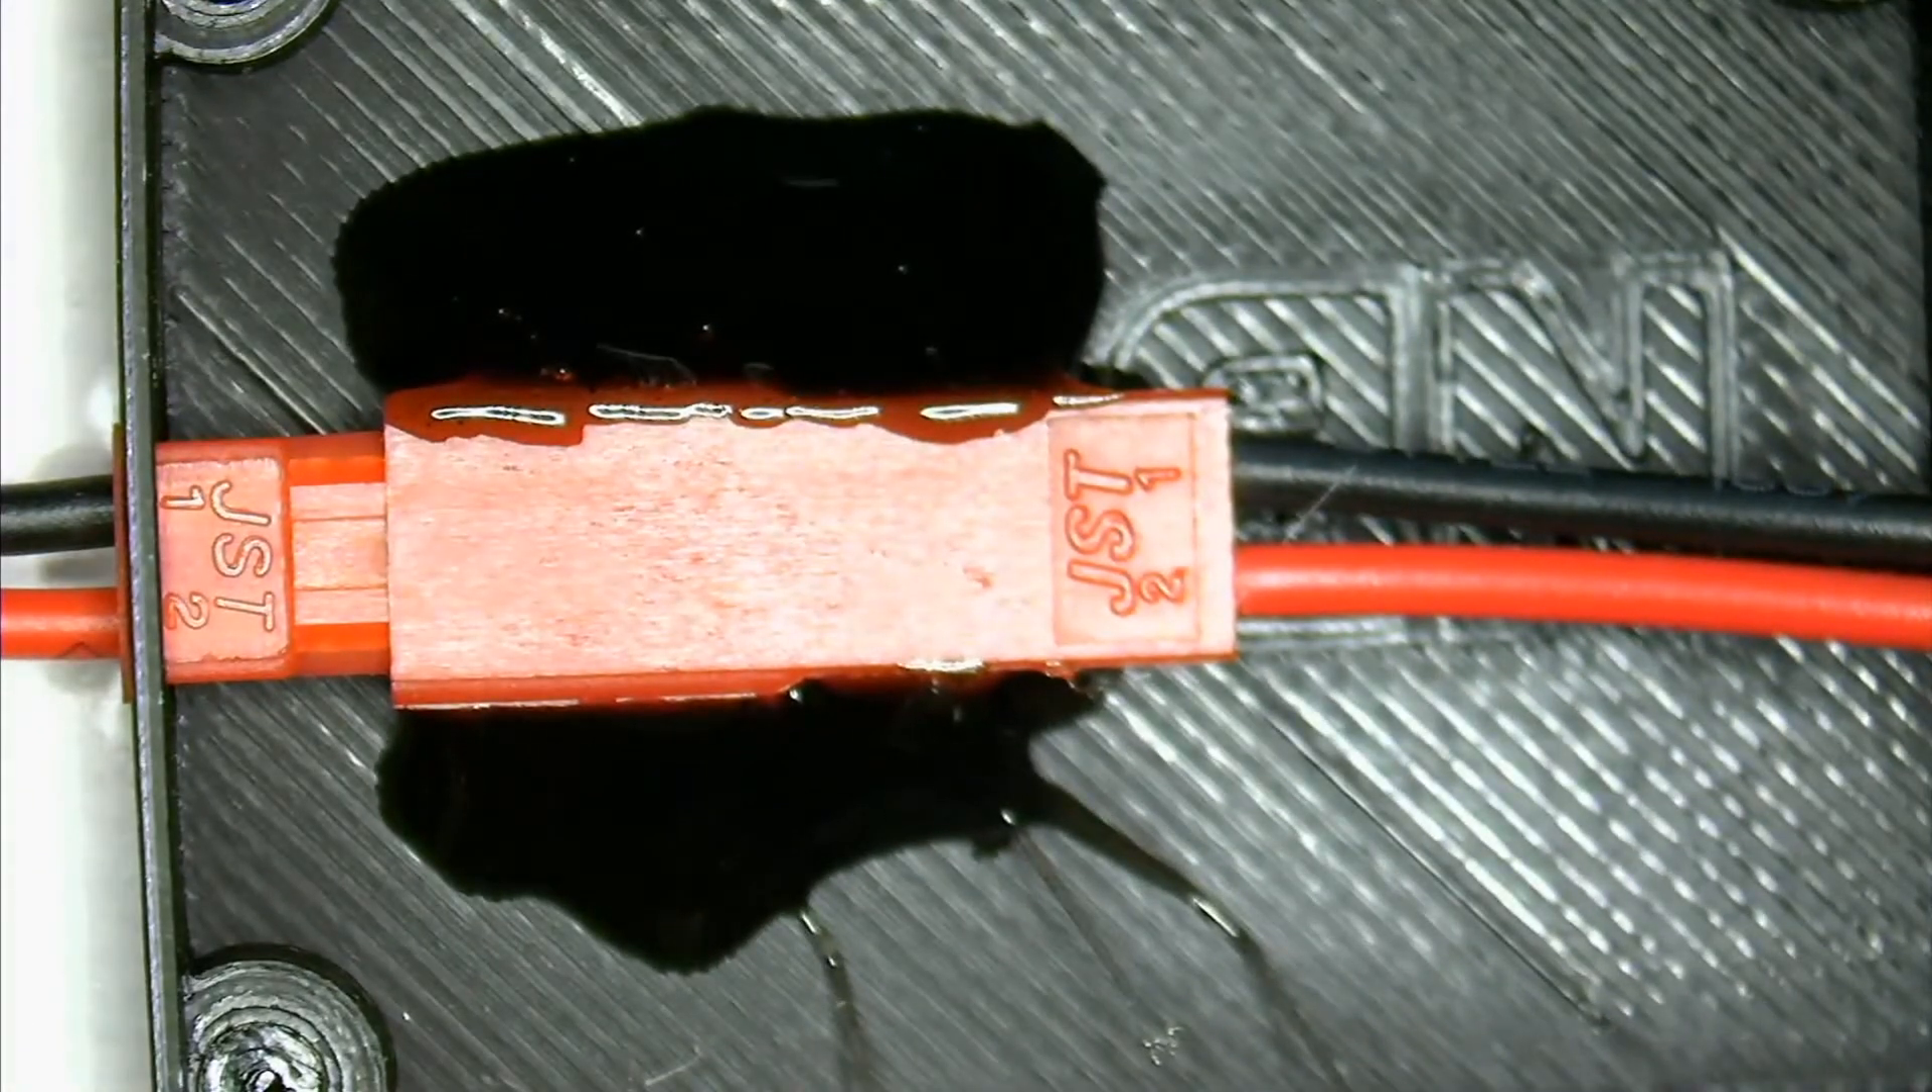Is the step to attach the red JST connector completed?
Yes.